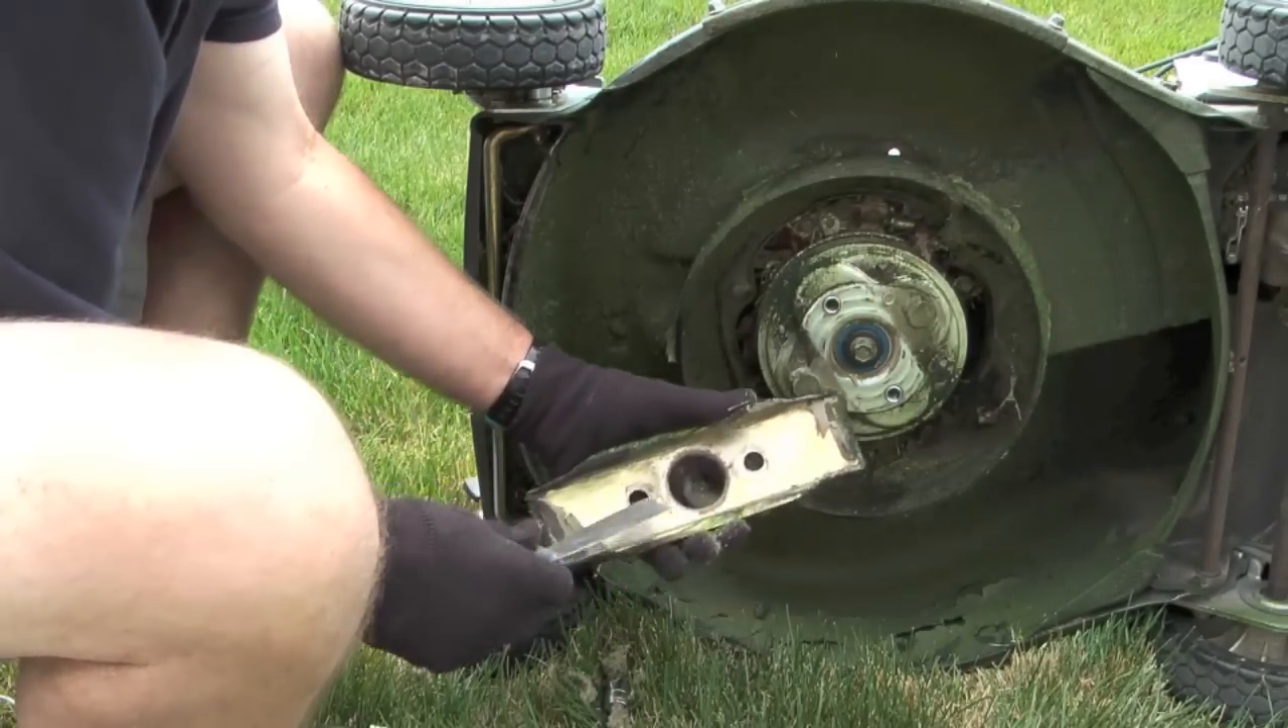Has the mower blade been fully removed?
Yes.